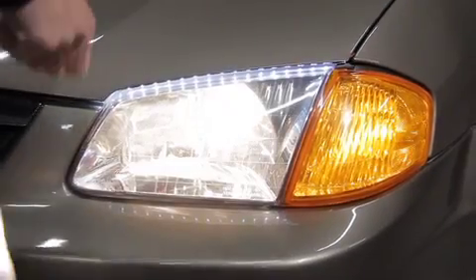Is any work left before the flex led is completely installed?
No.